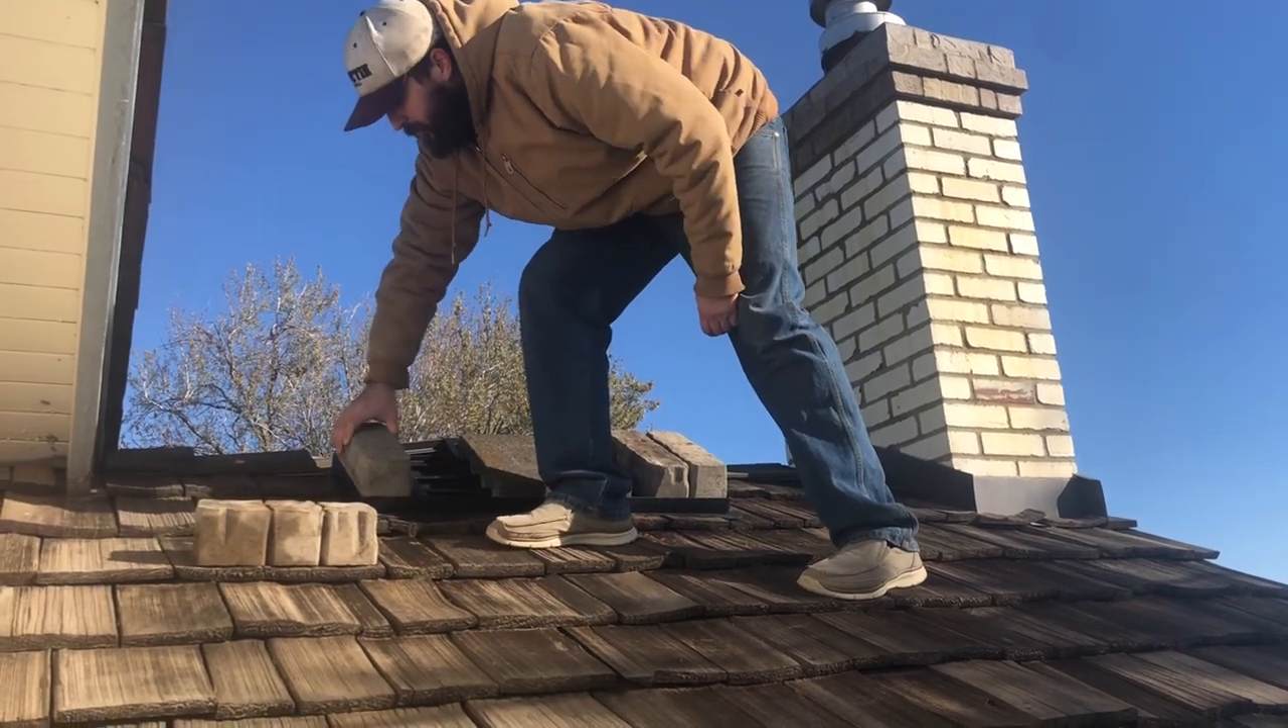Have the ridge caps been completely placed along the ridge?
No.